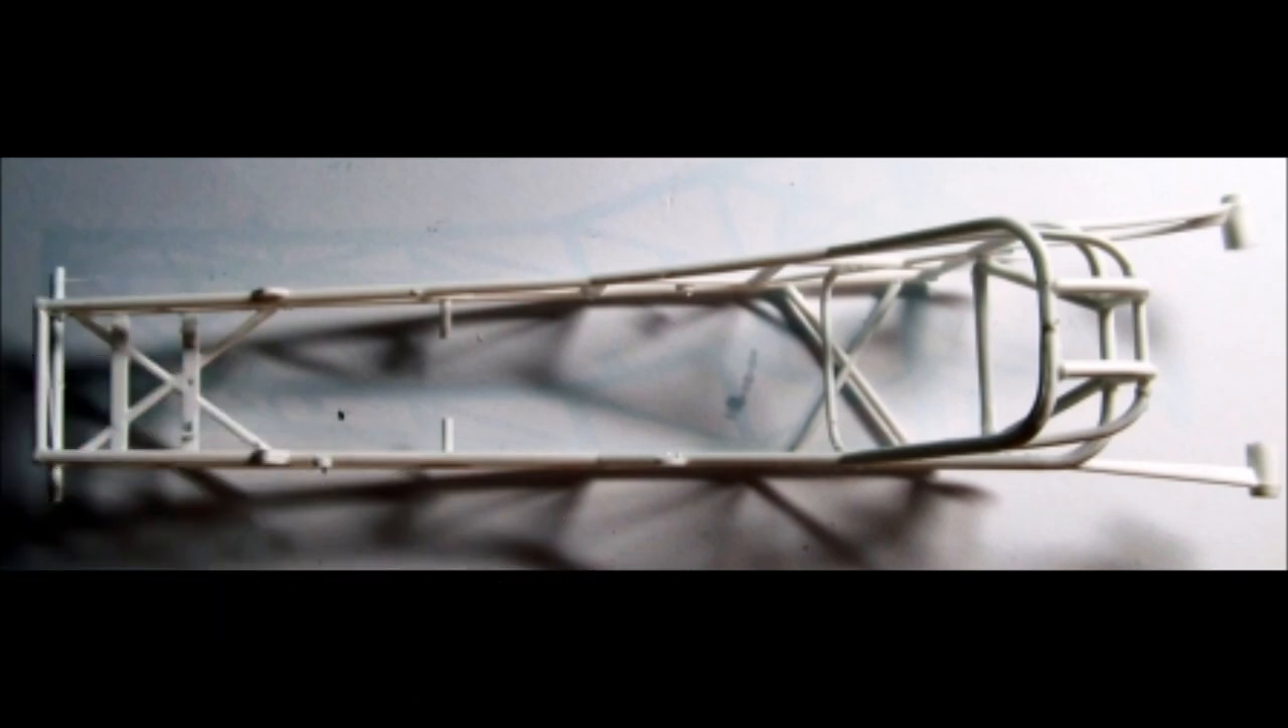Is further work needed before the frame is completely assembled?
No.